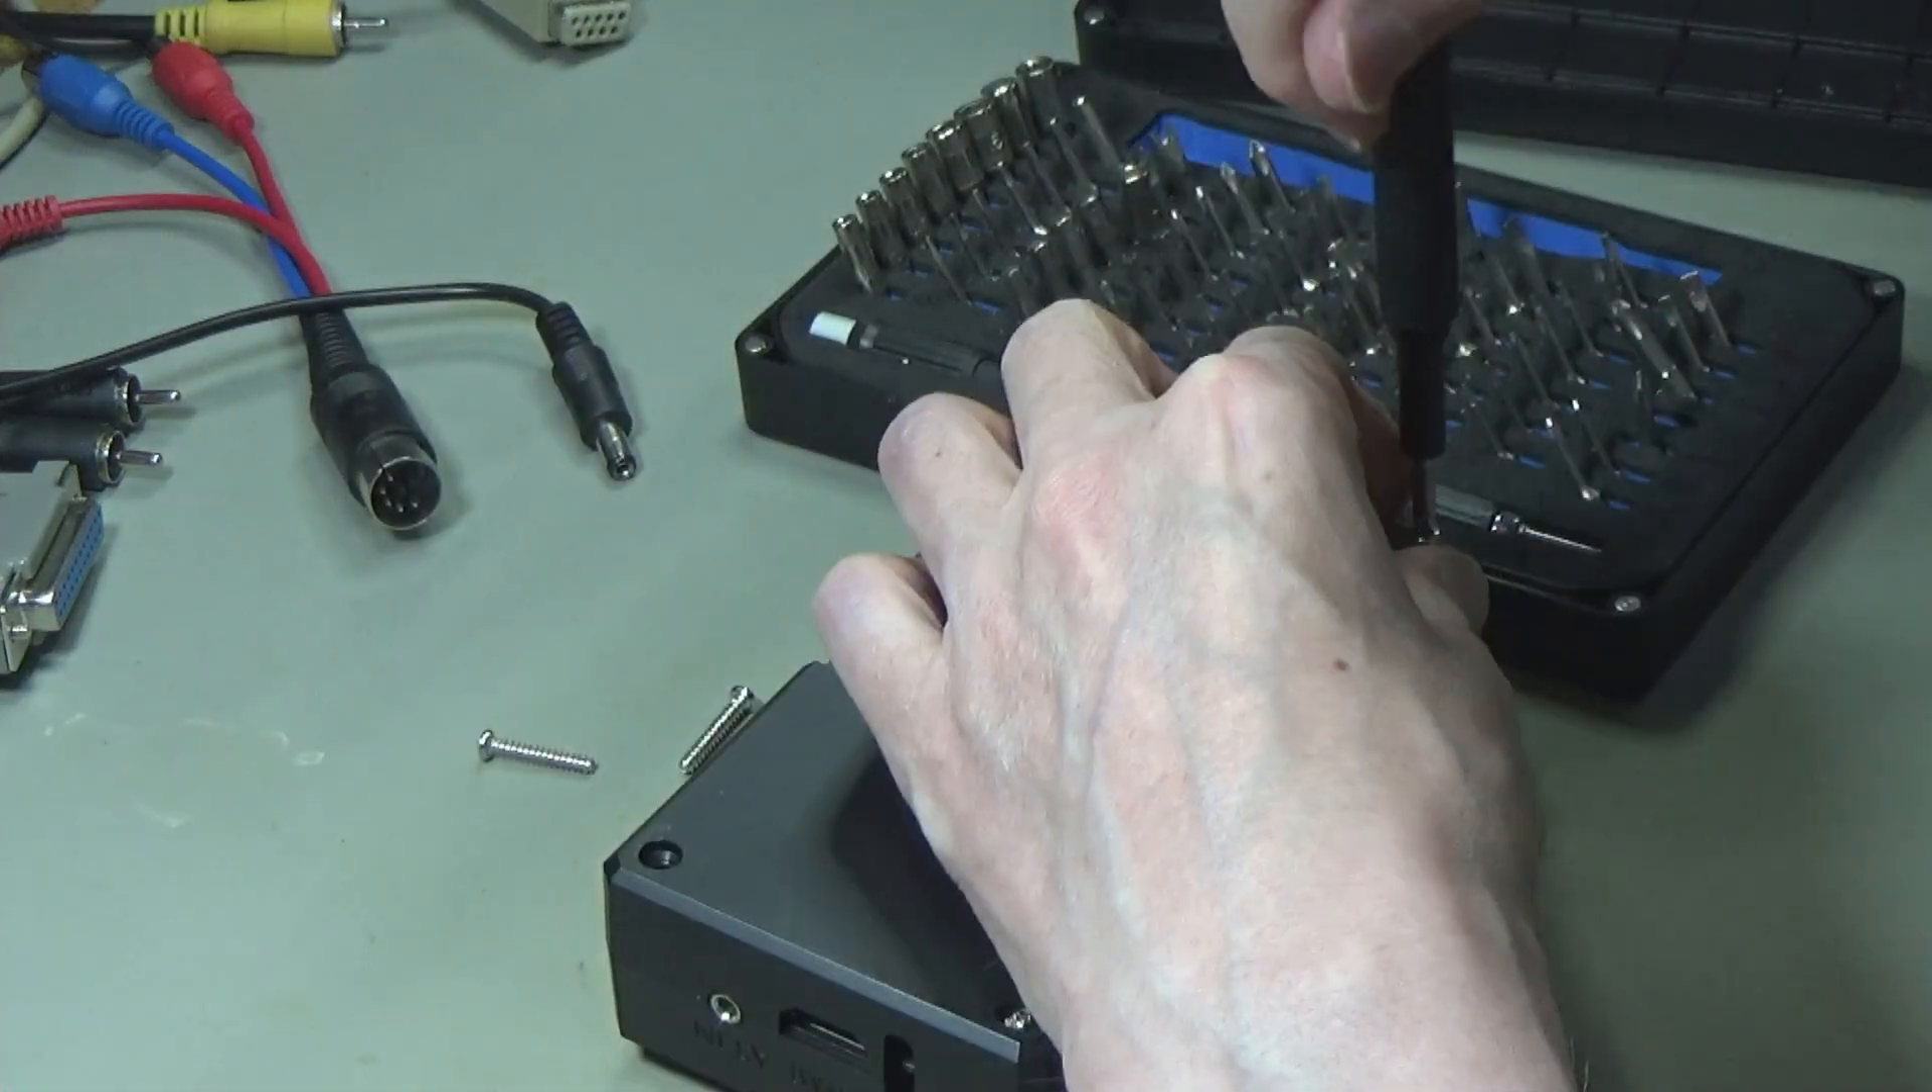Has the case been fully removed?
No.